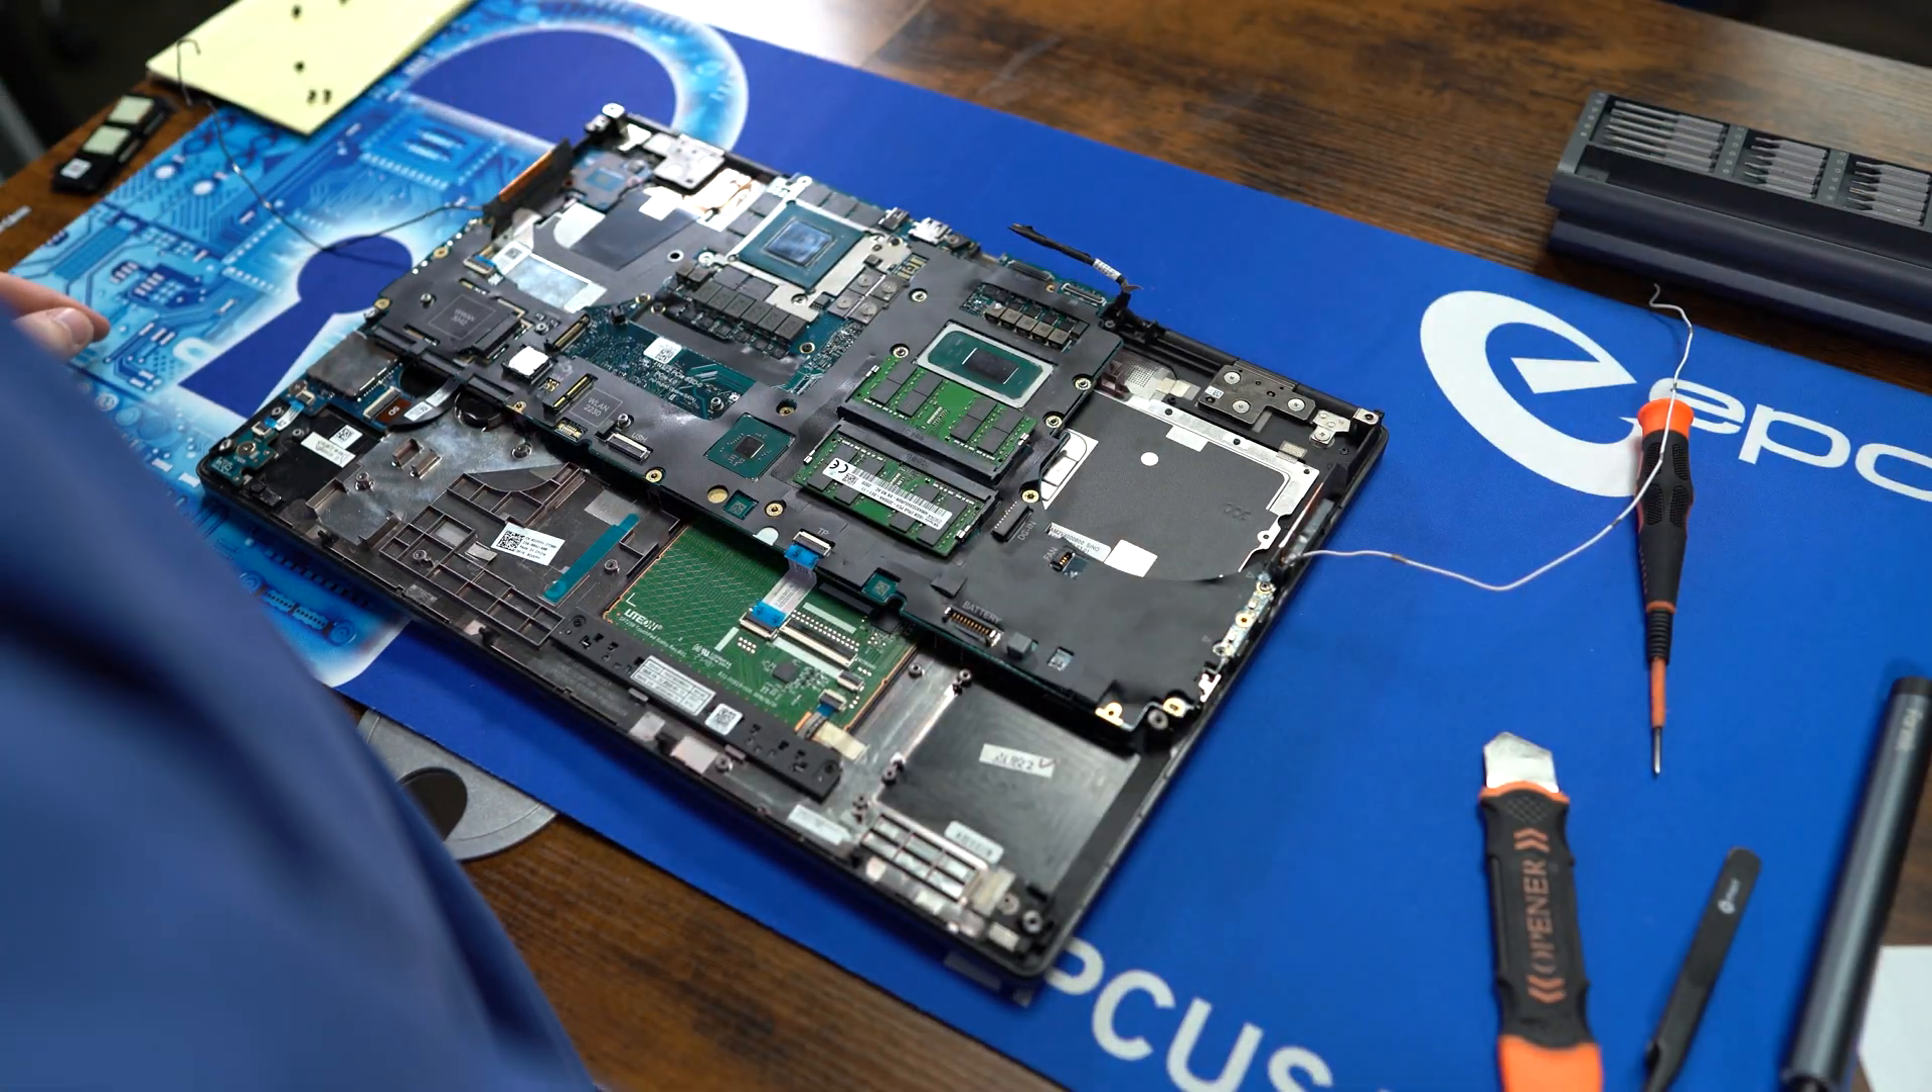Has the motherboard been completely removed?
No.